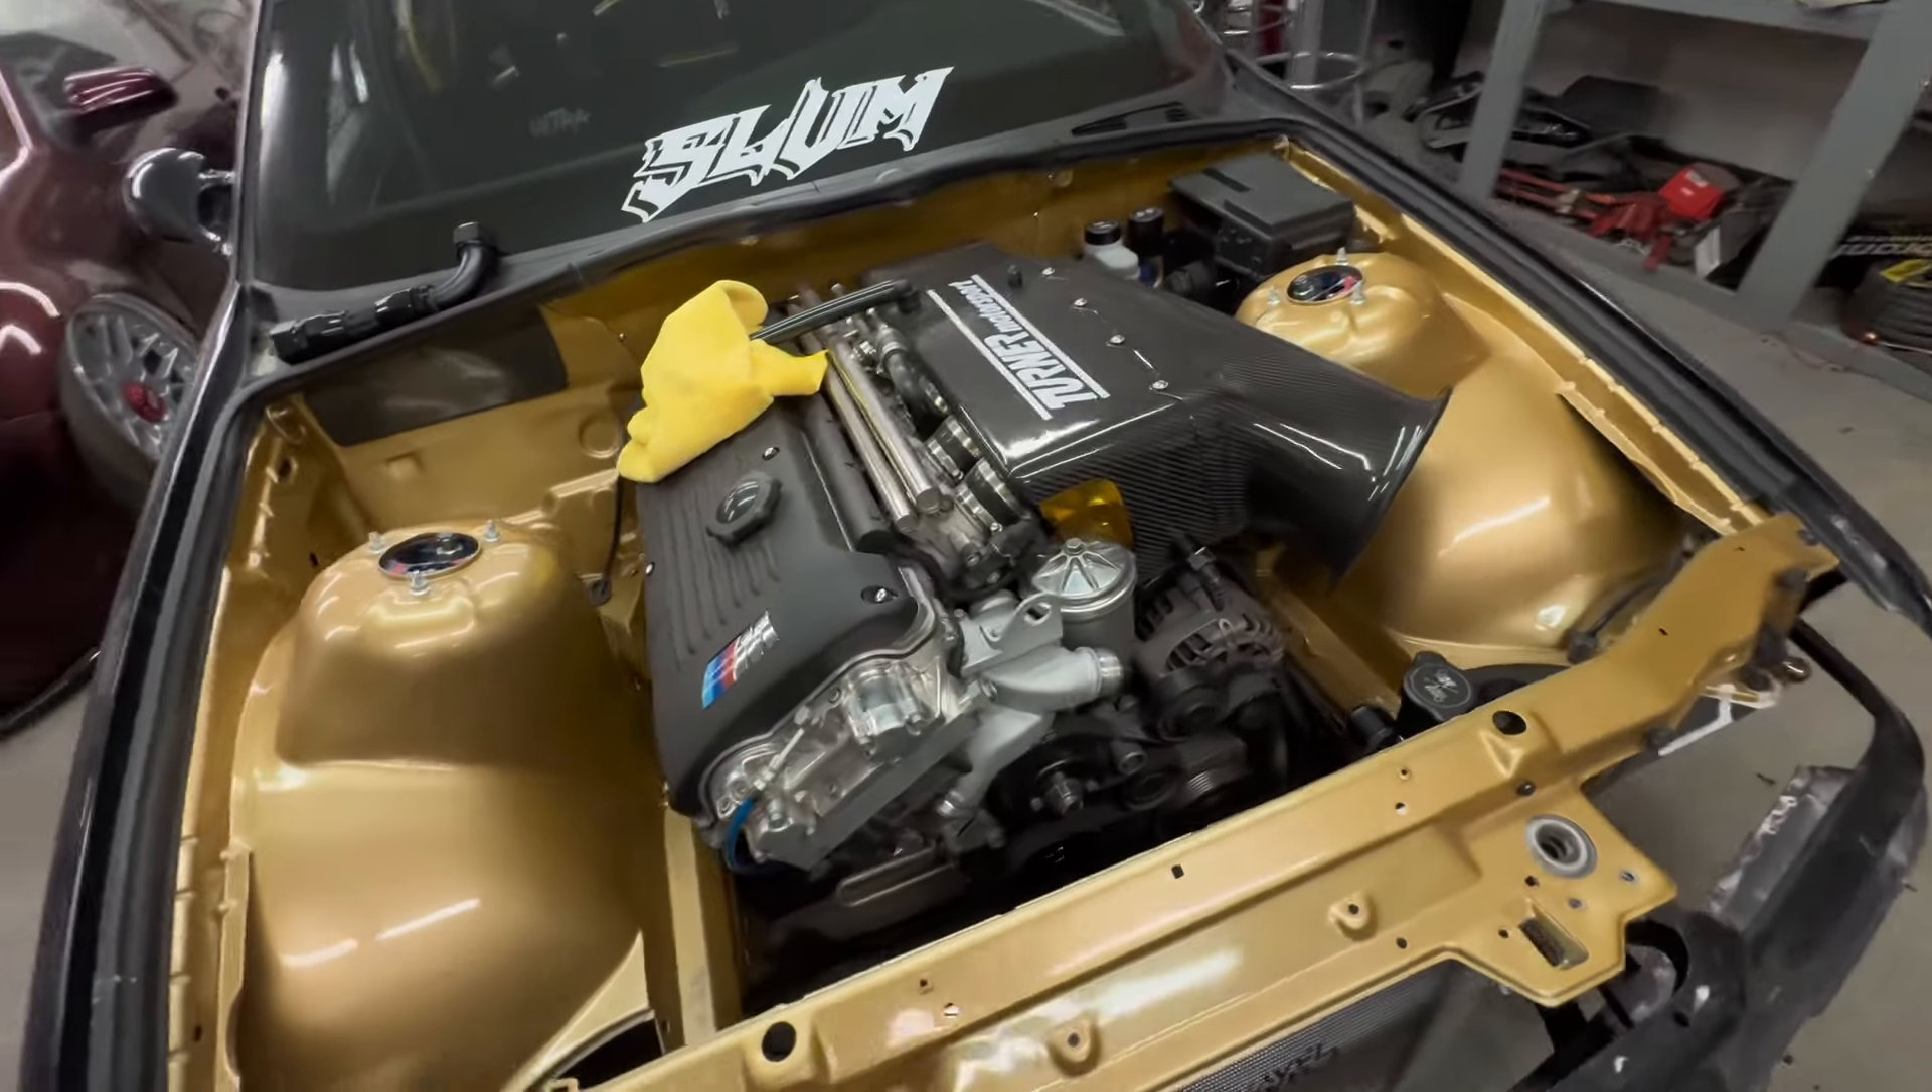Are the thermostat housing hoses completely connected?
No.